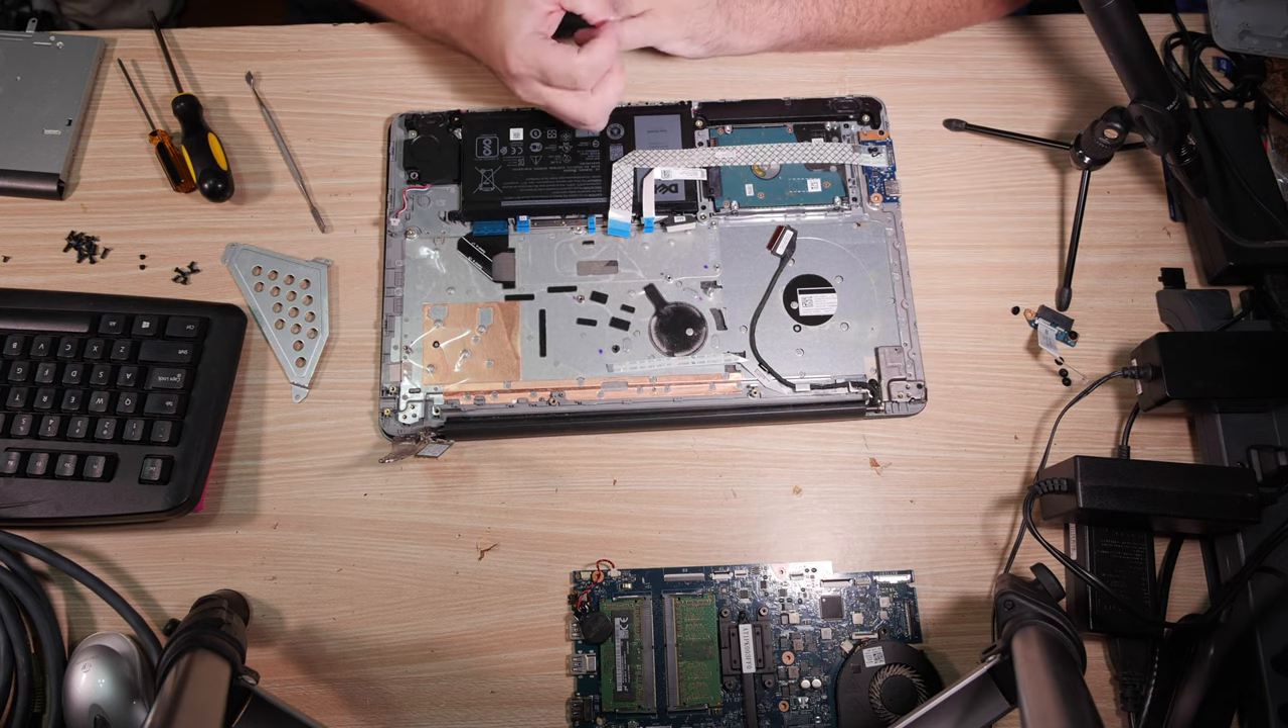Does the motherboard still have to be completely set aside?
No.